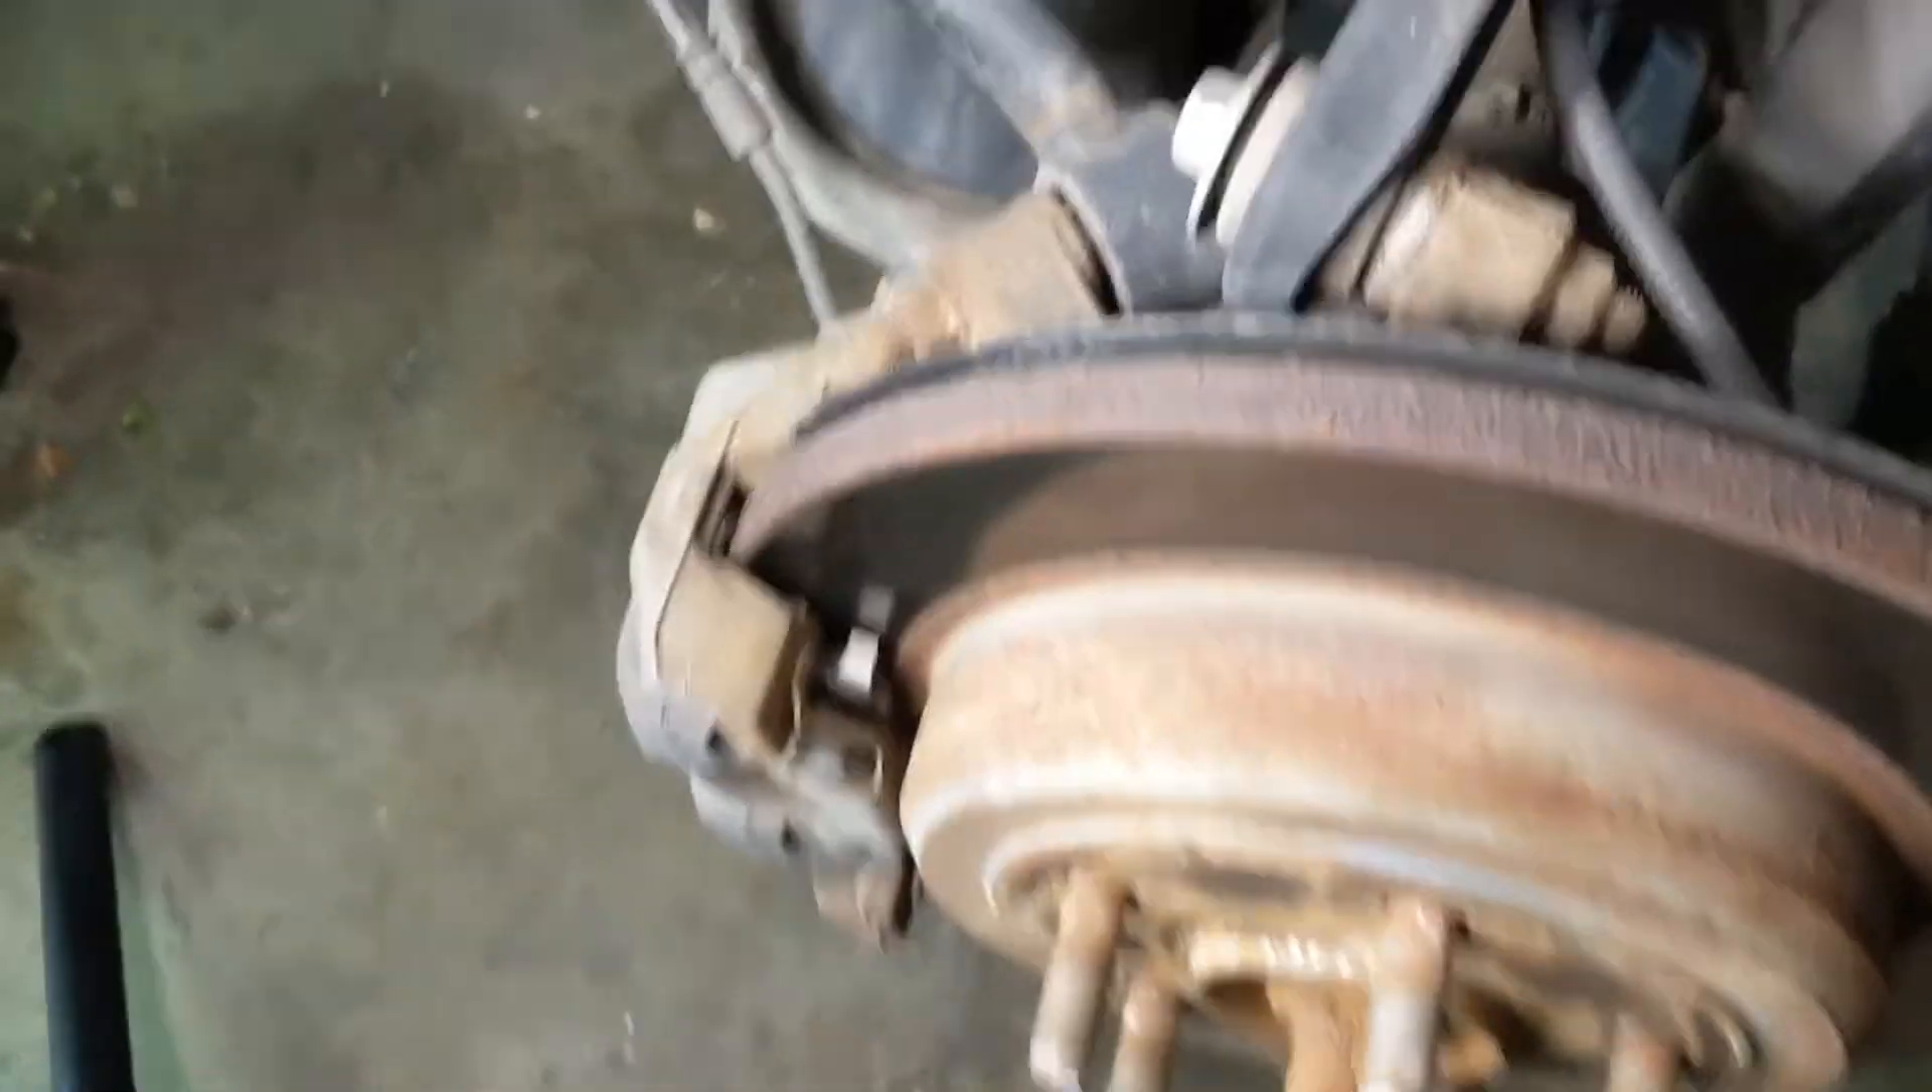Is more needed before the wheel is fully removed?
No.